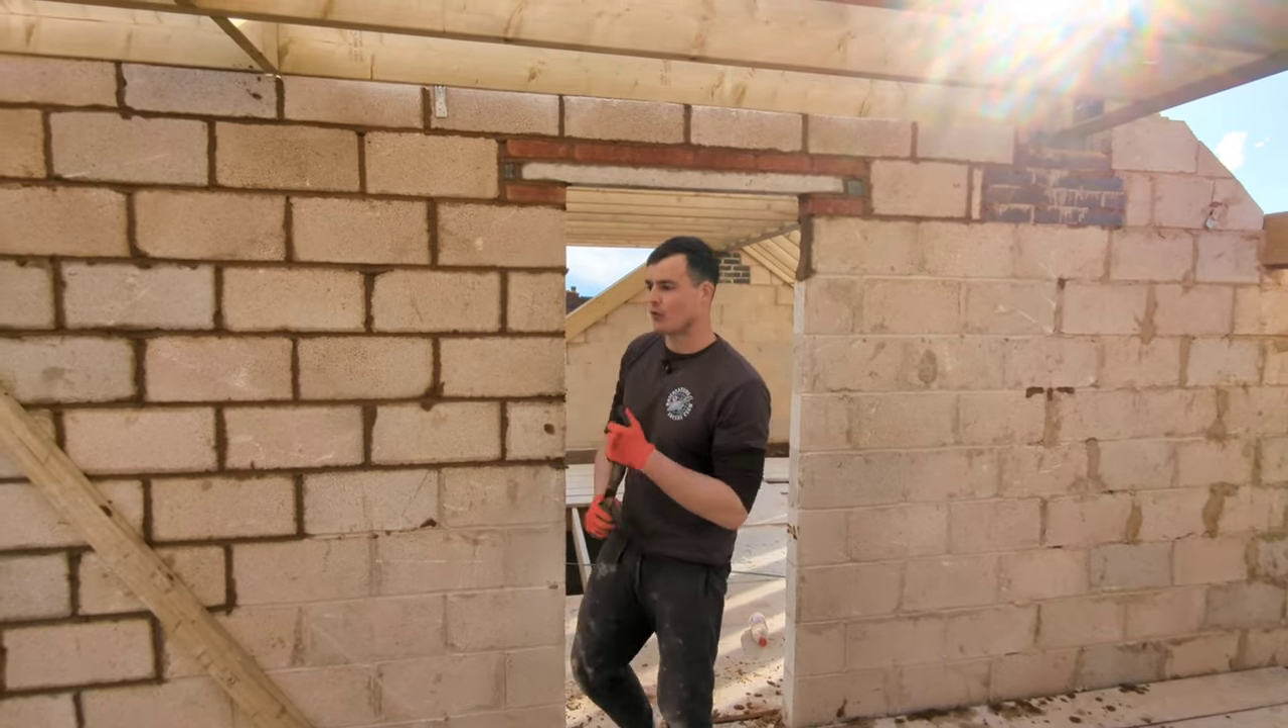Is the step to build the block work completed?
Yes.